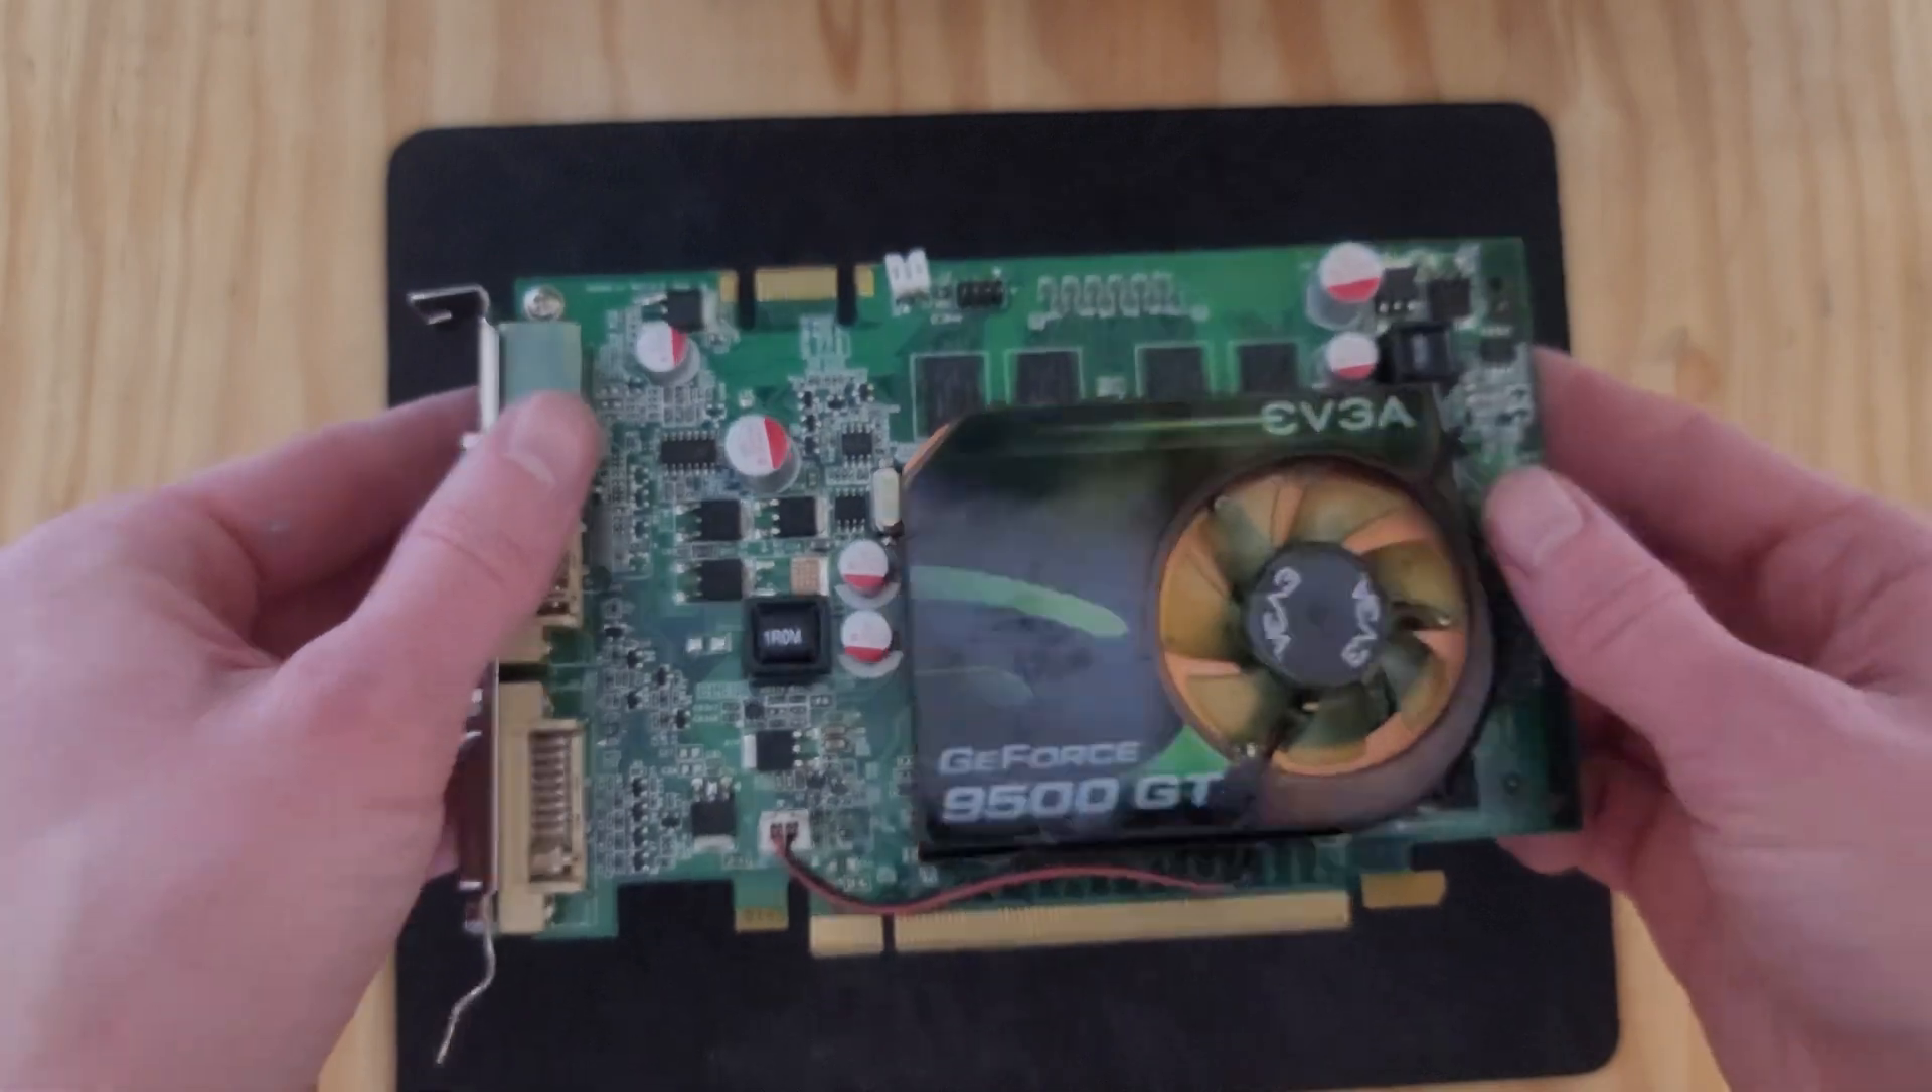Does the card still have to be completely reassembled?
No.